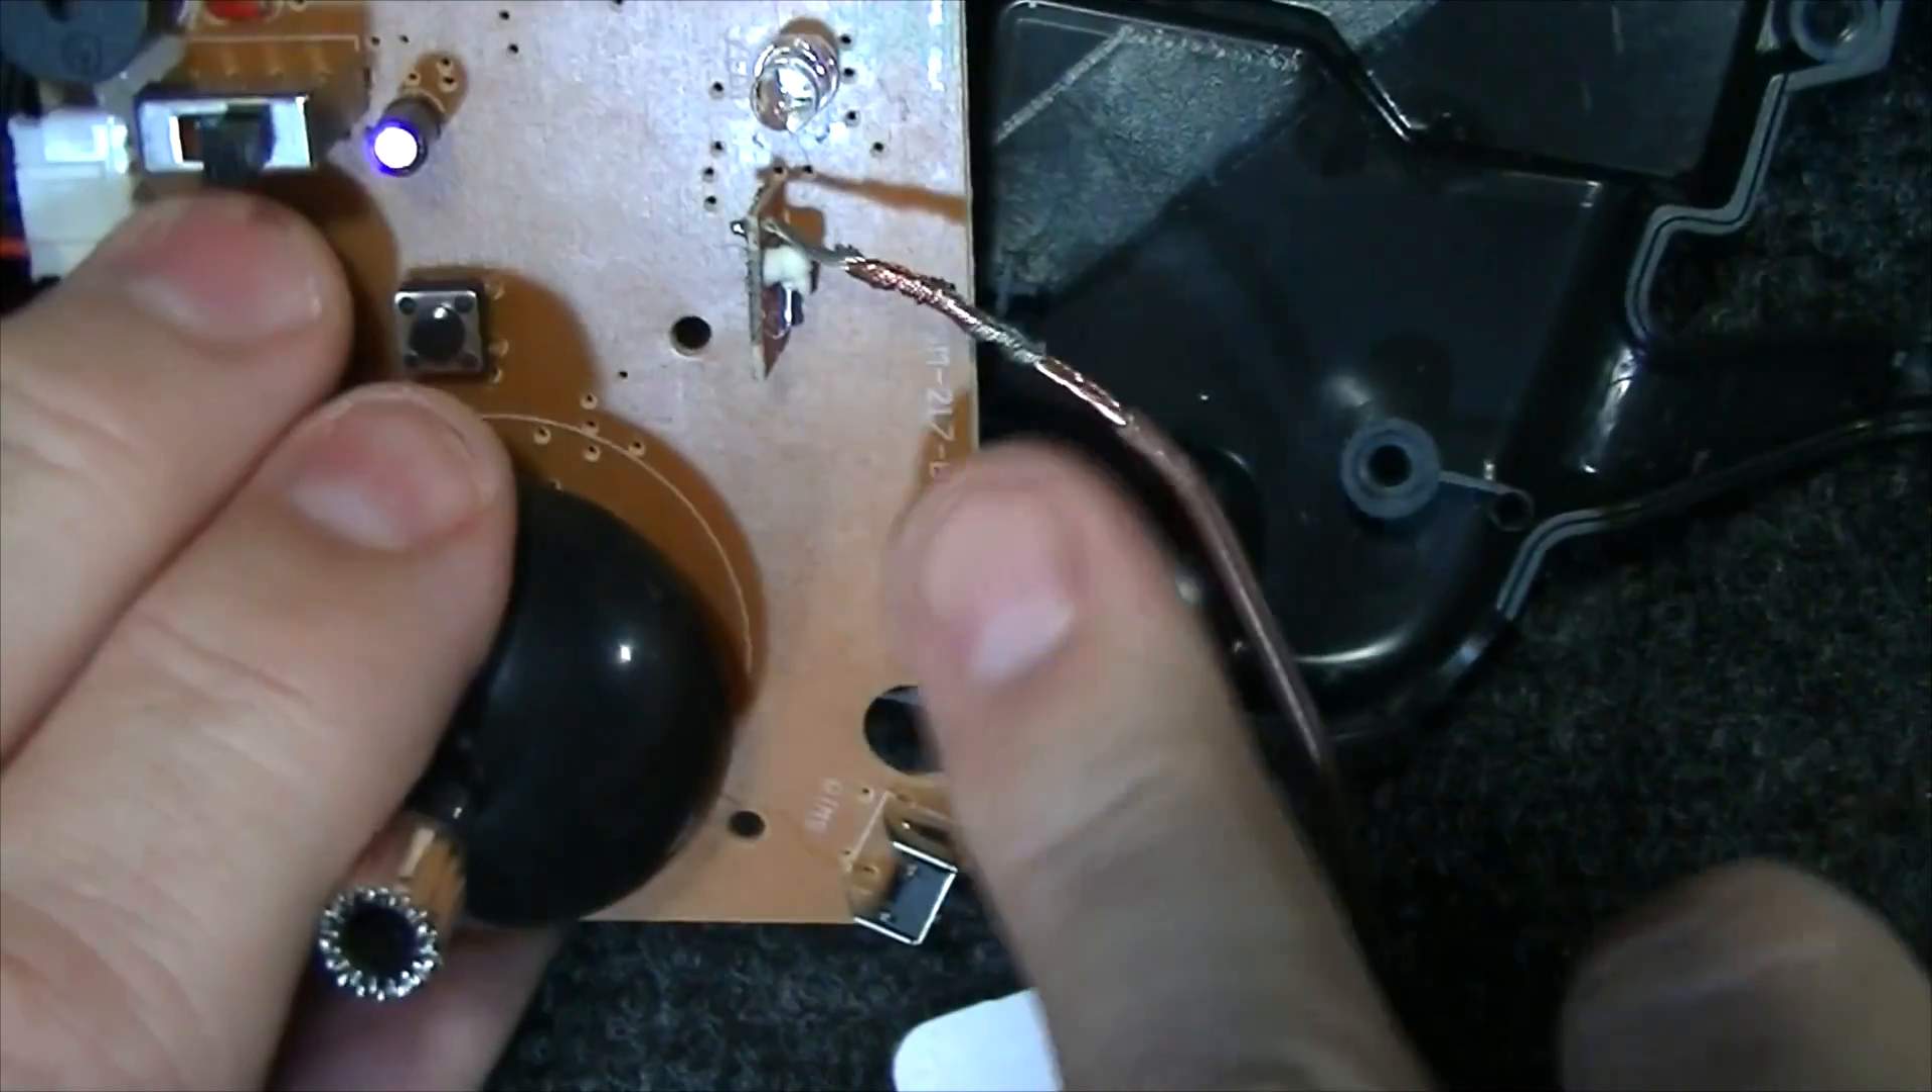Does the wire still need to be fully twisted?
No.